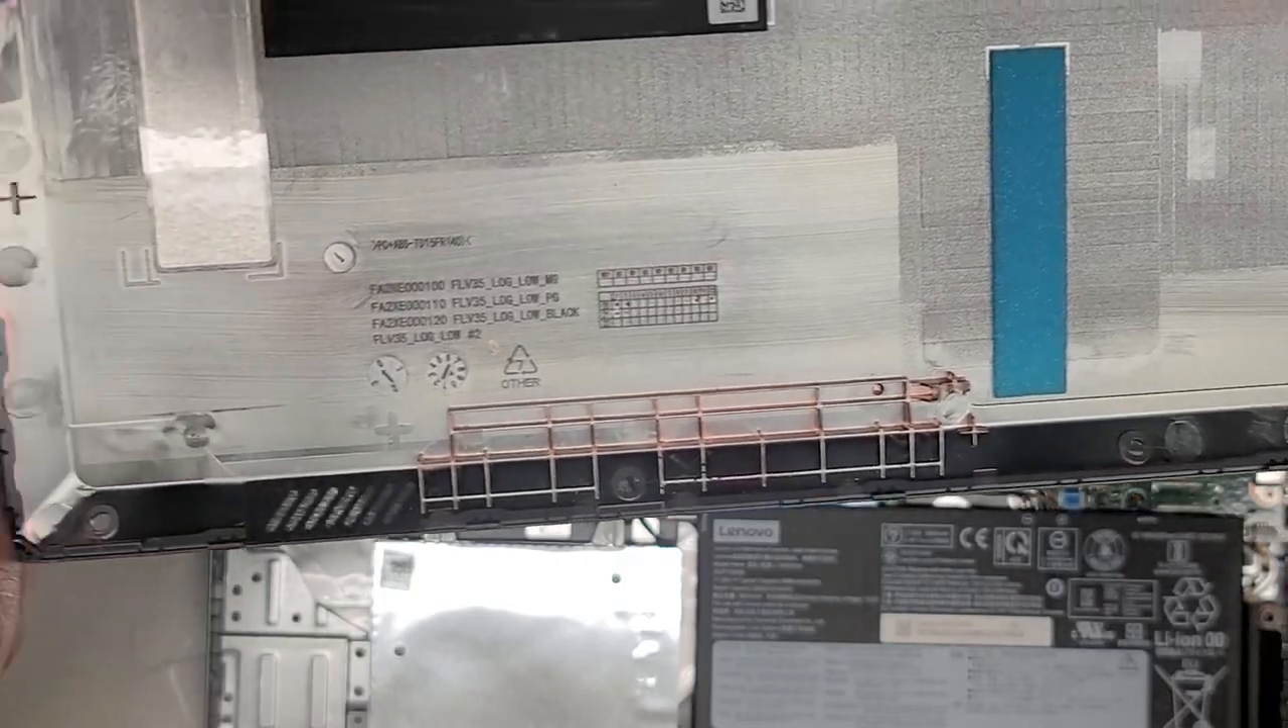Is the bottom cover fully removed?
Yes.